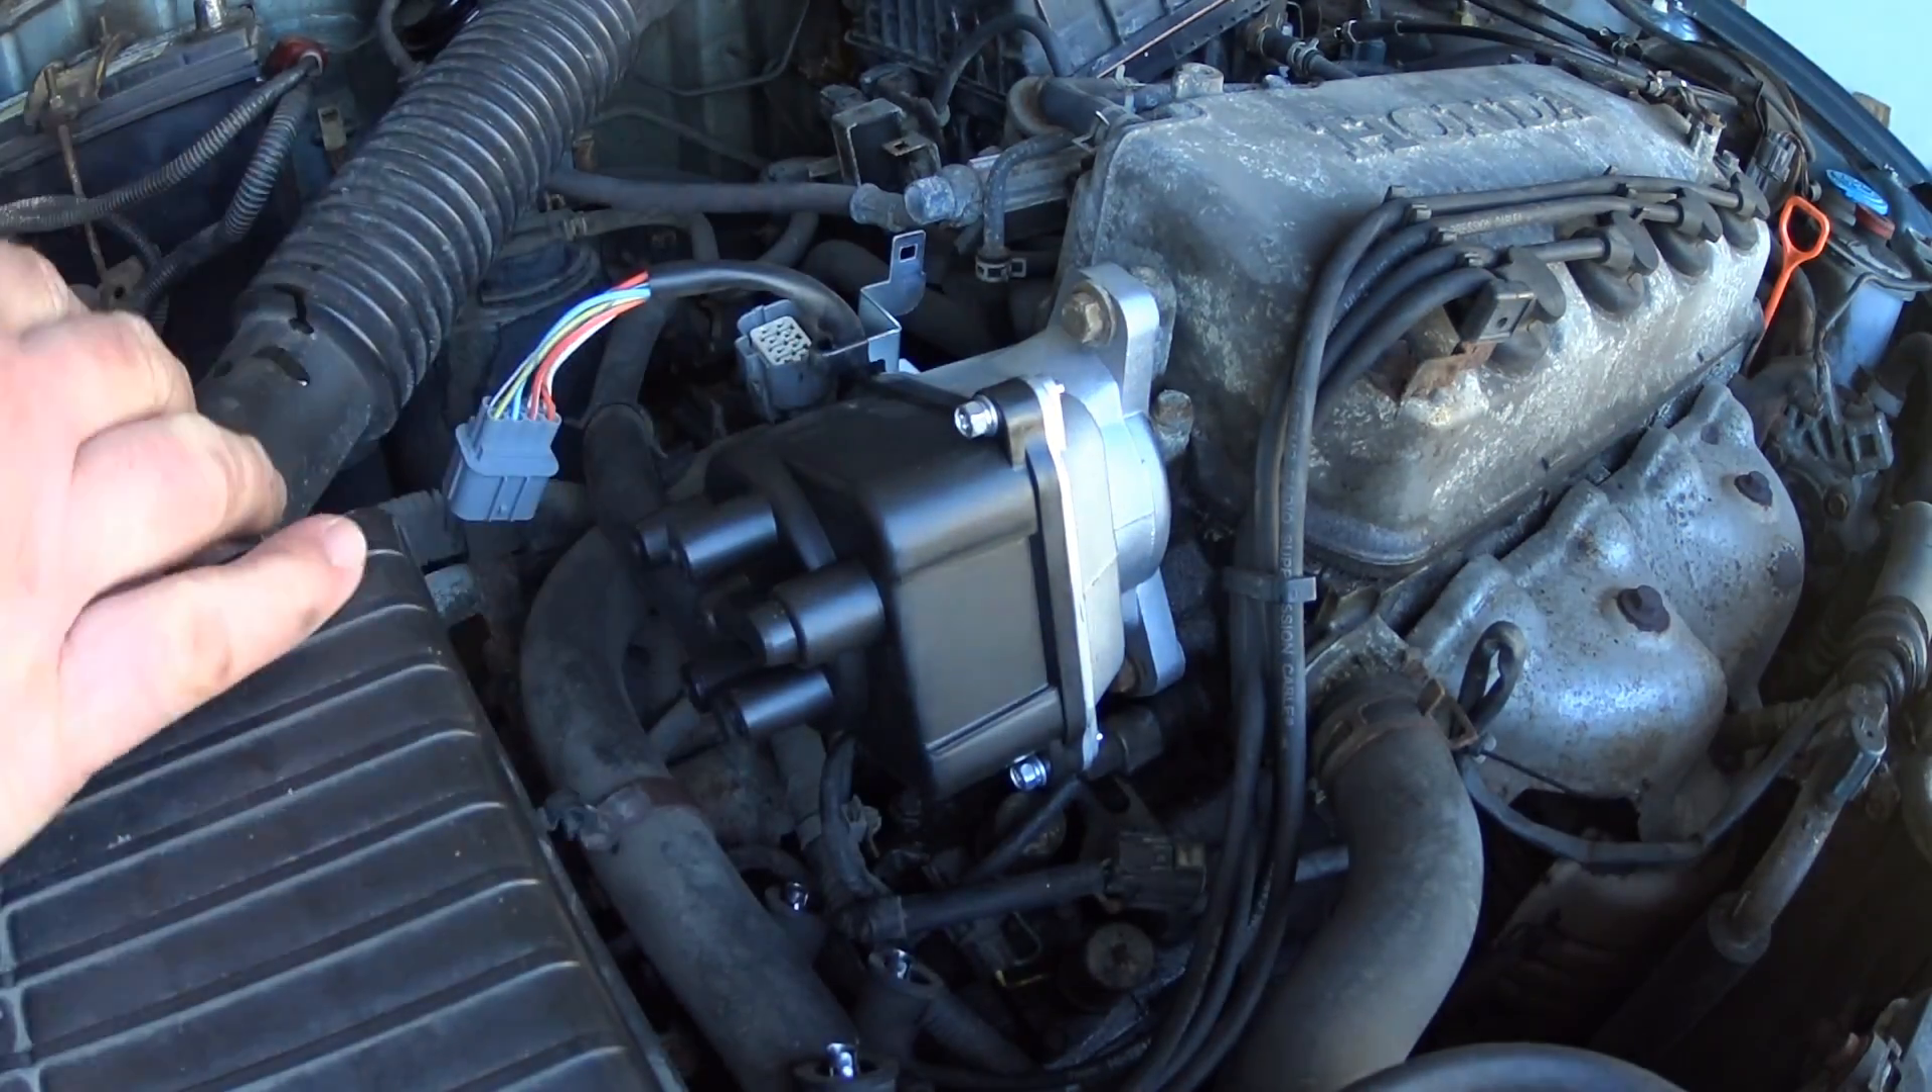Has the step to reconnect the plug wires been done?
No.